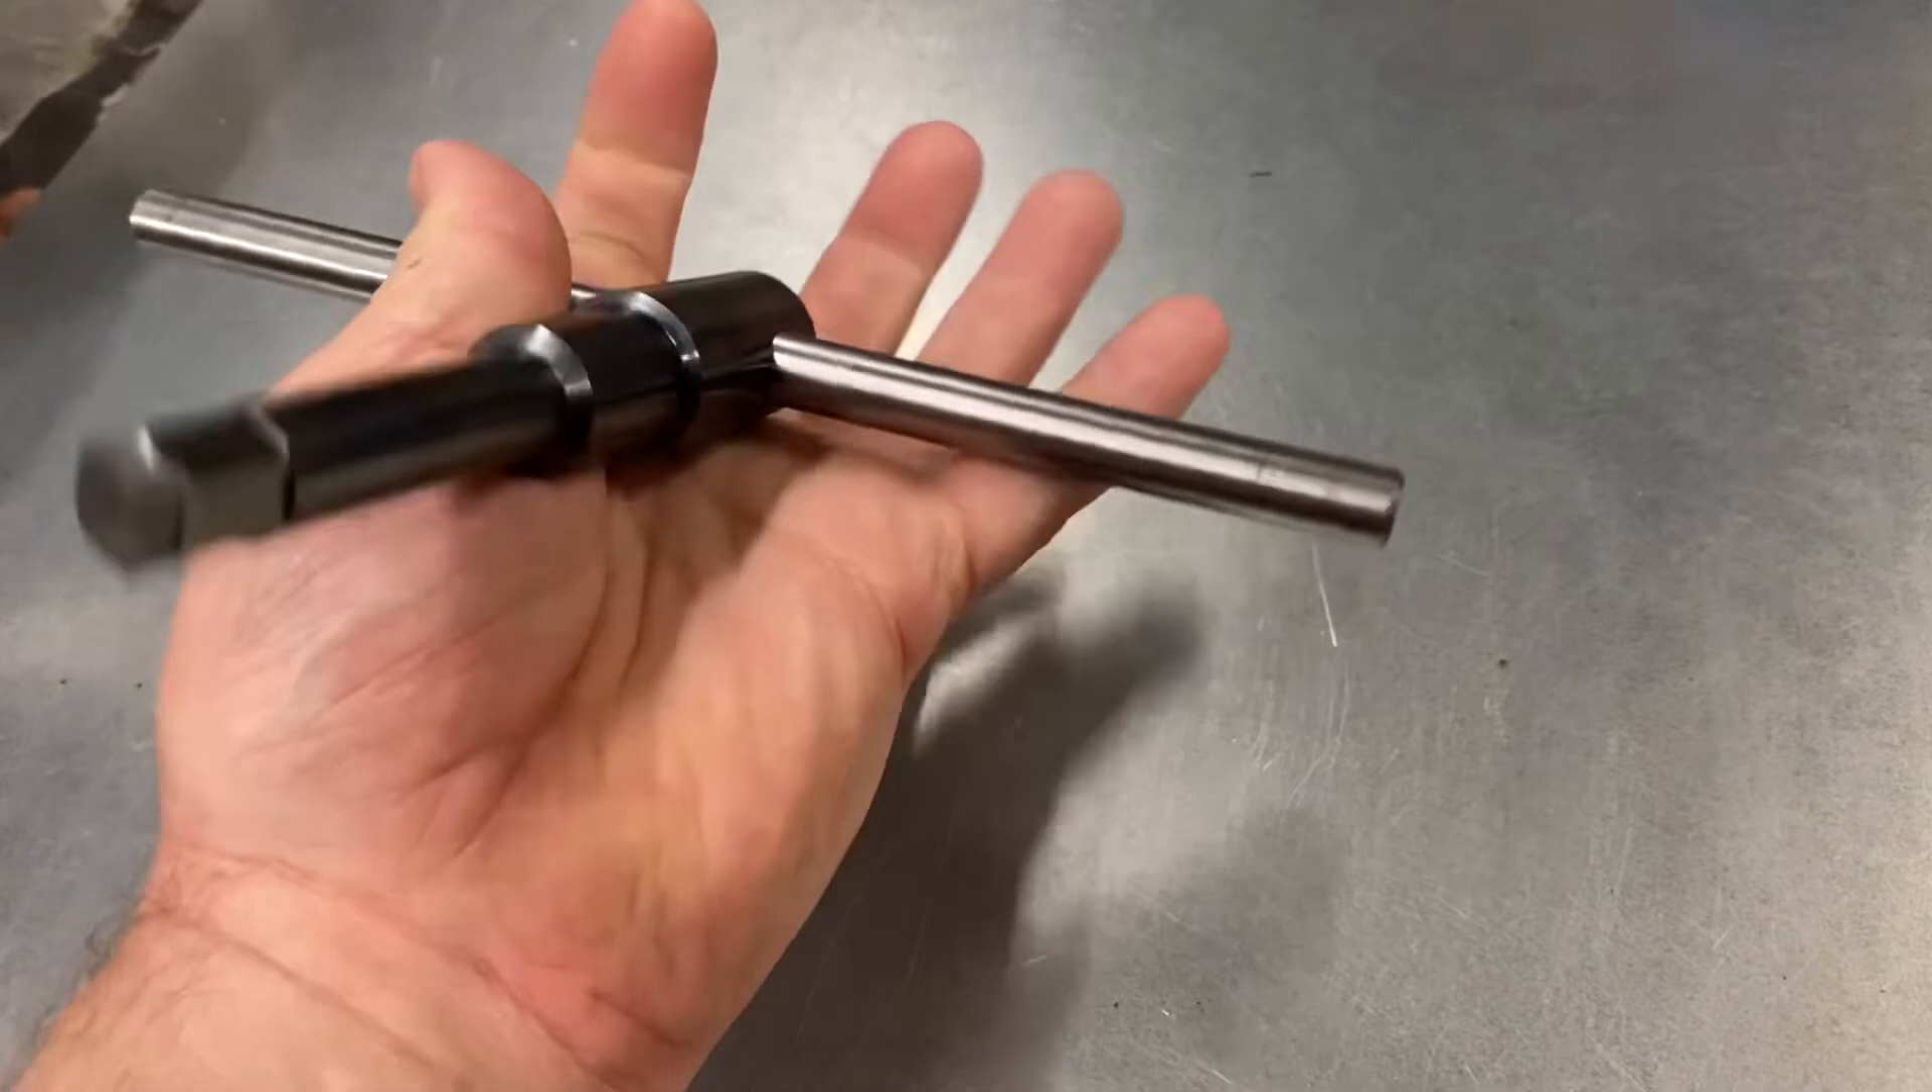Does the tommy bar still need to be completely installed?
No.